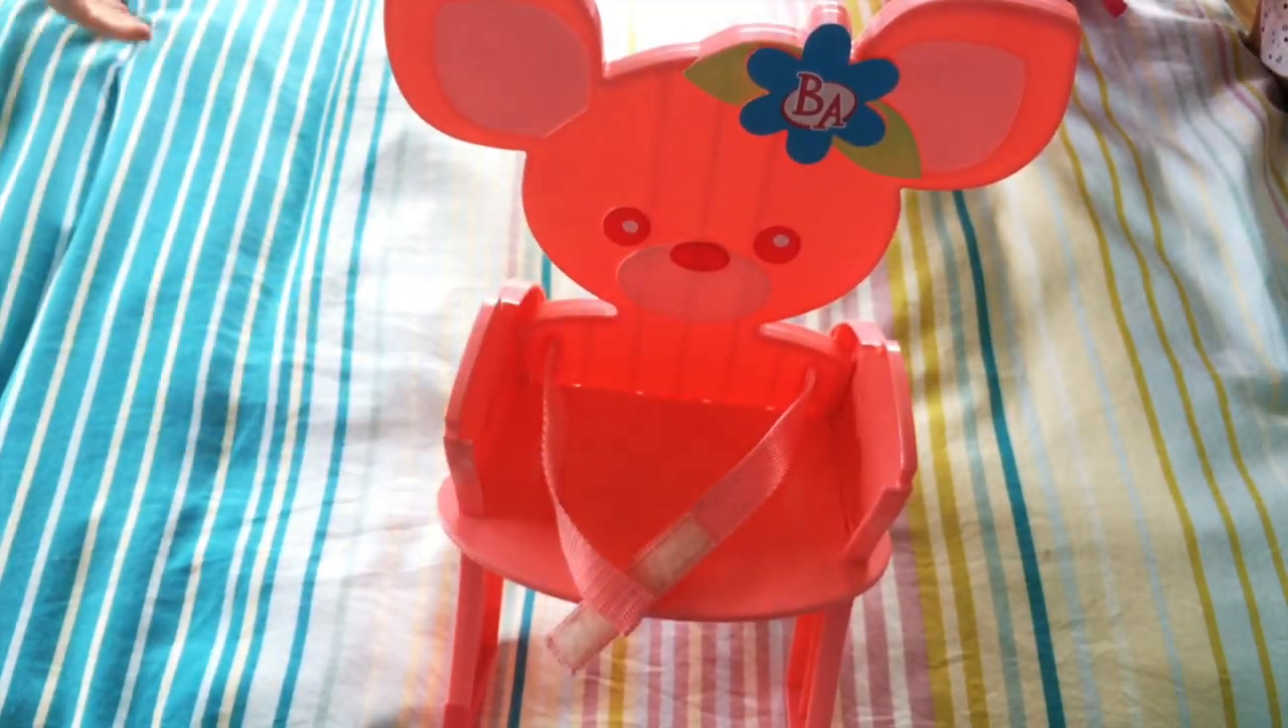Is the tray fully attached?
No.